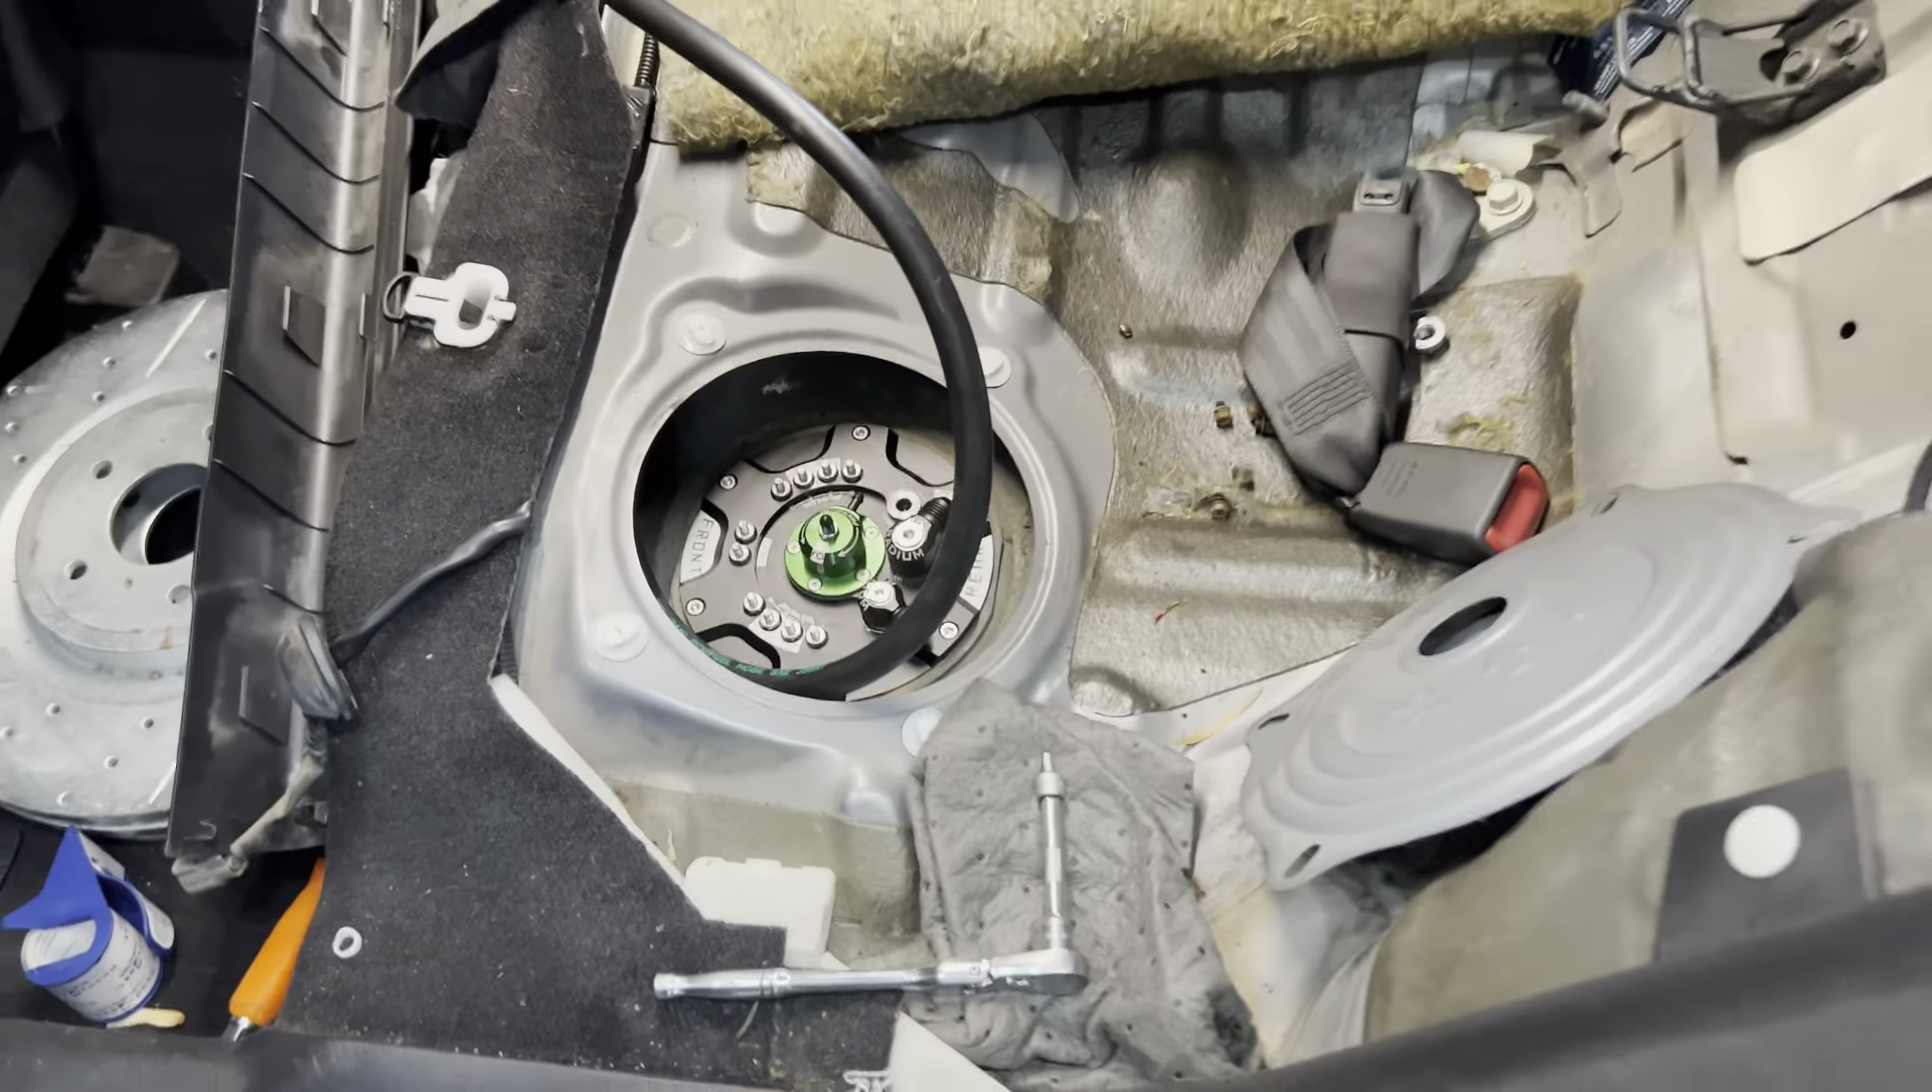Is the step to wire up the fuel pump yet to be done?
Yes.